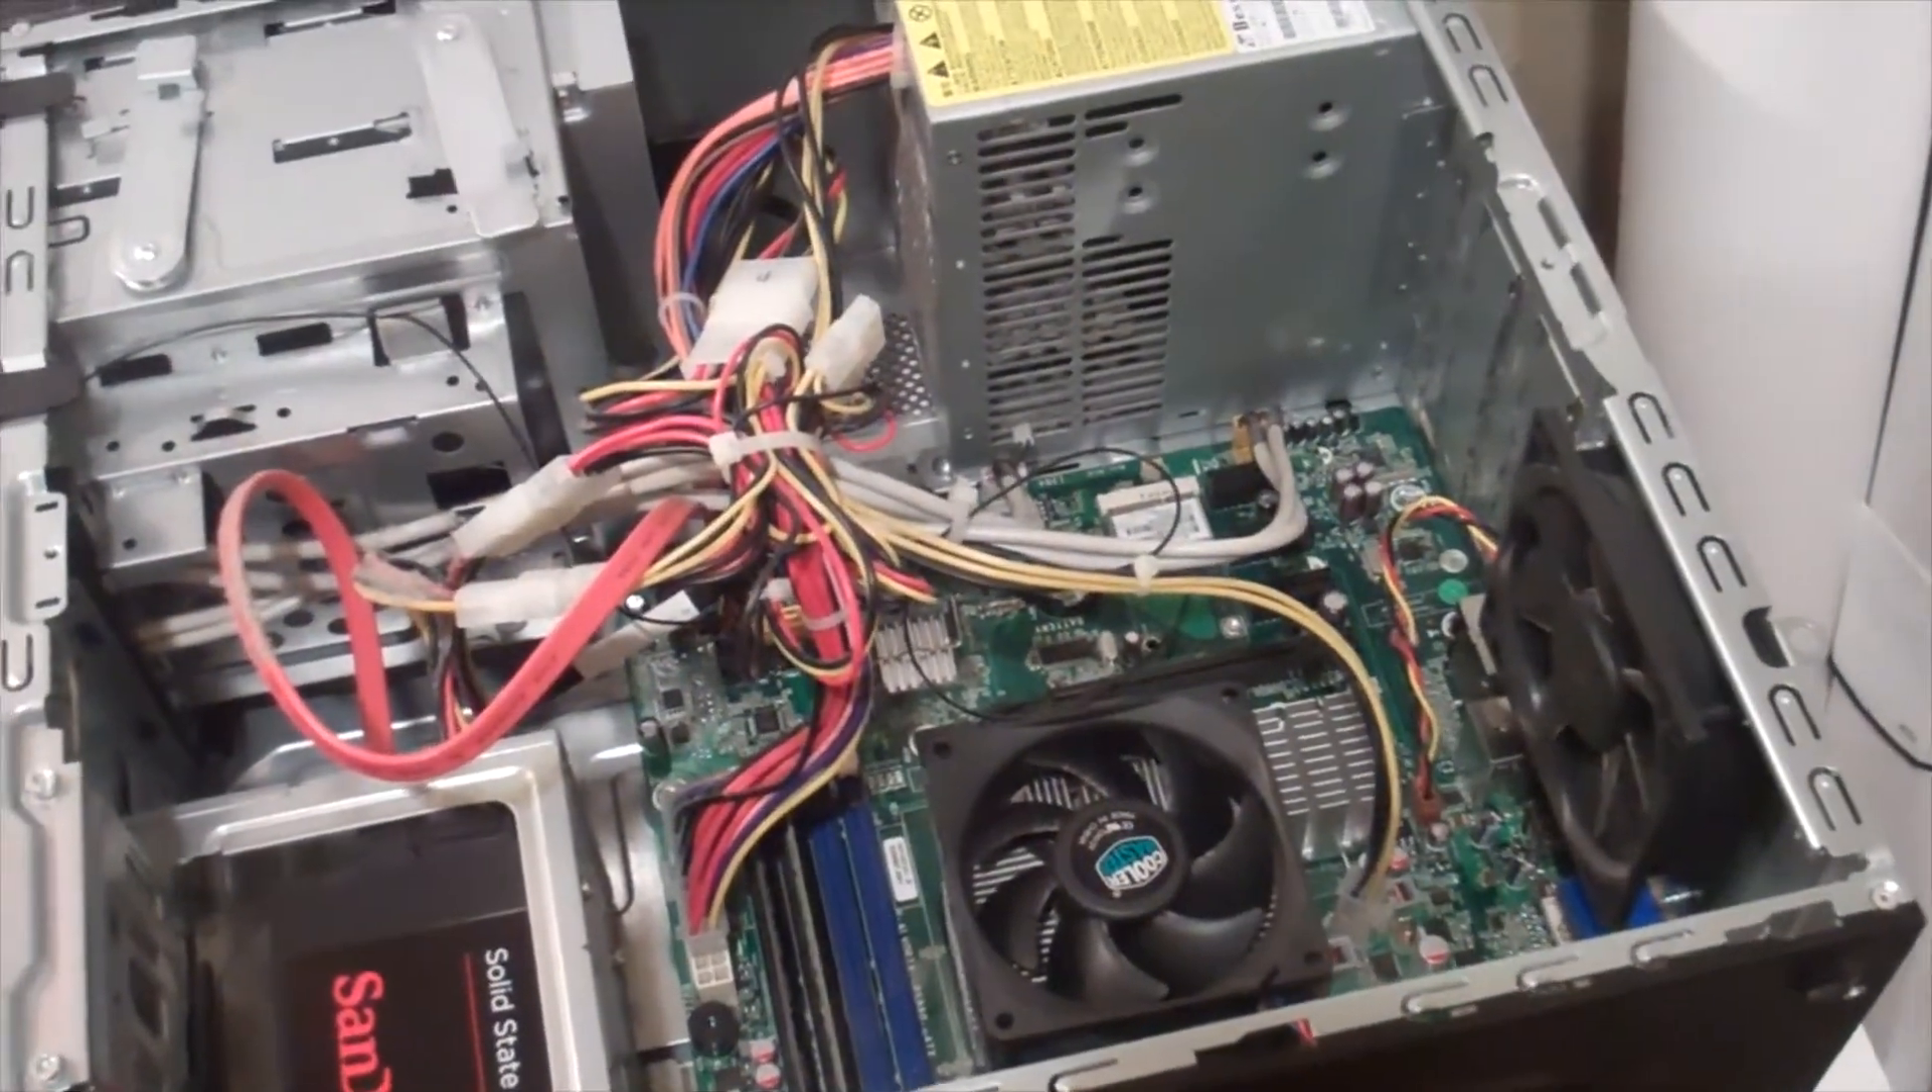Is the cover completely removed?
Yes.